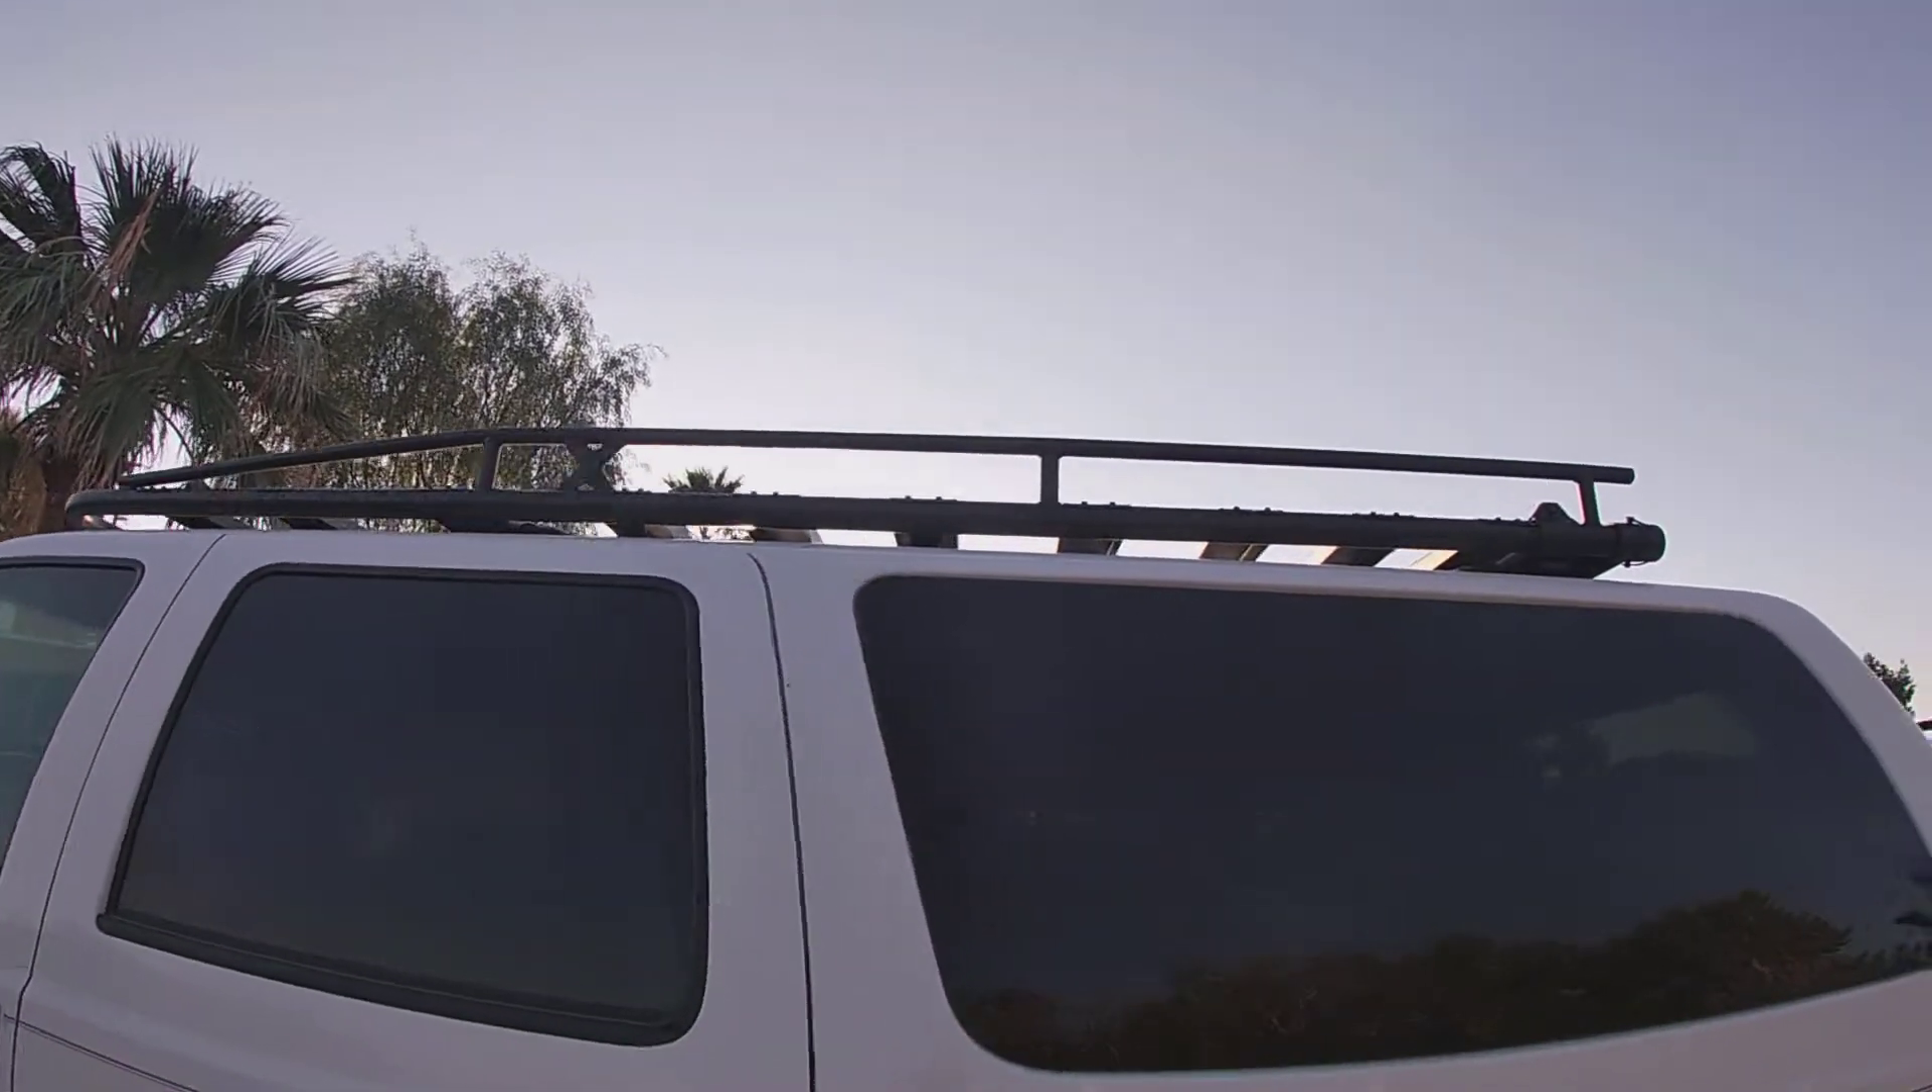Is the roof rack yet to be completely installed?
No.